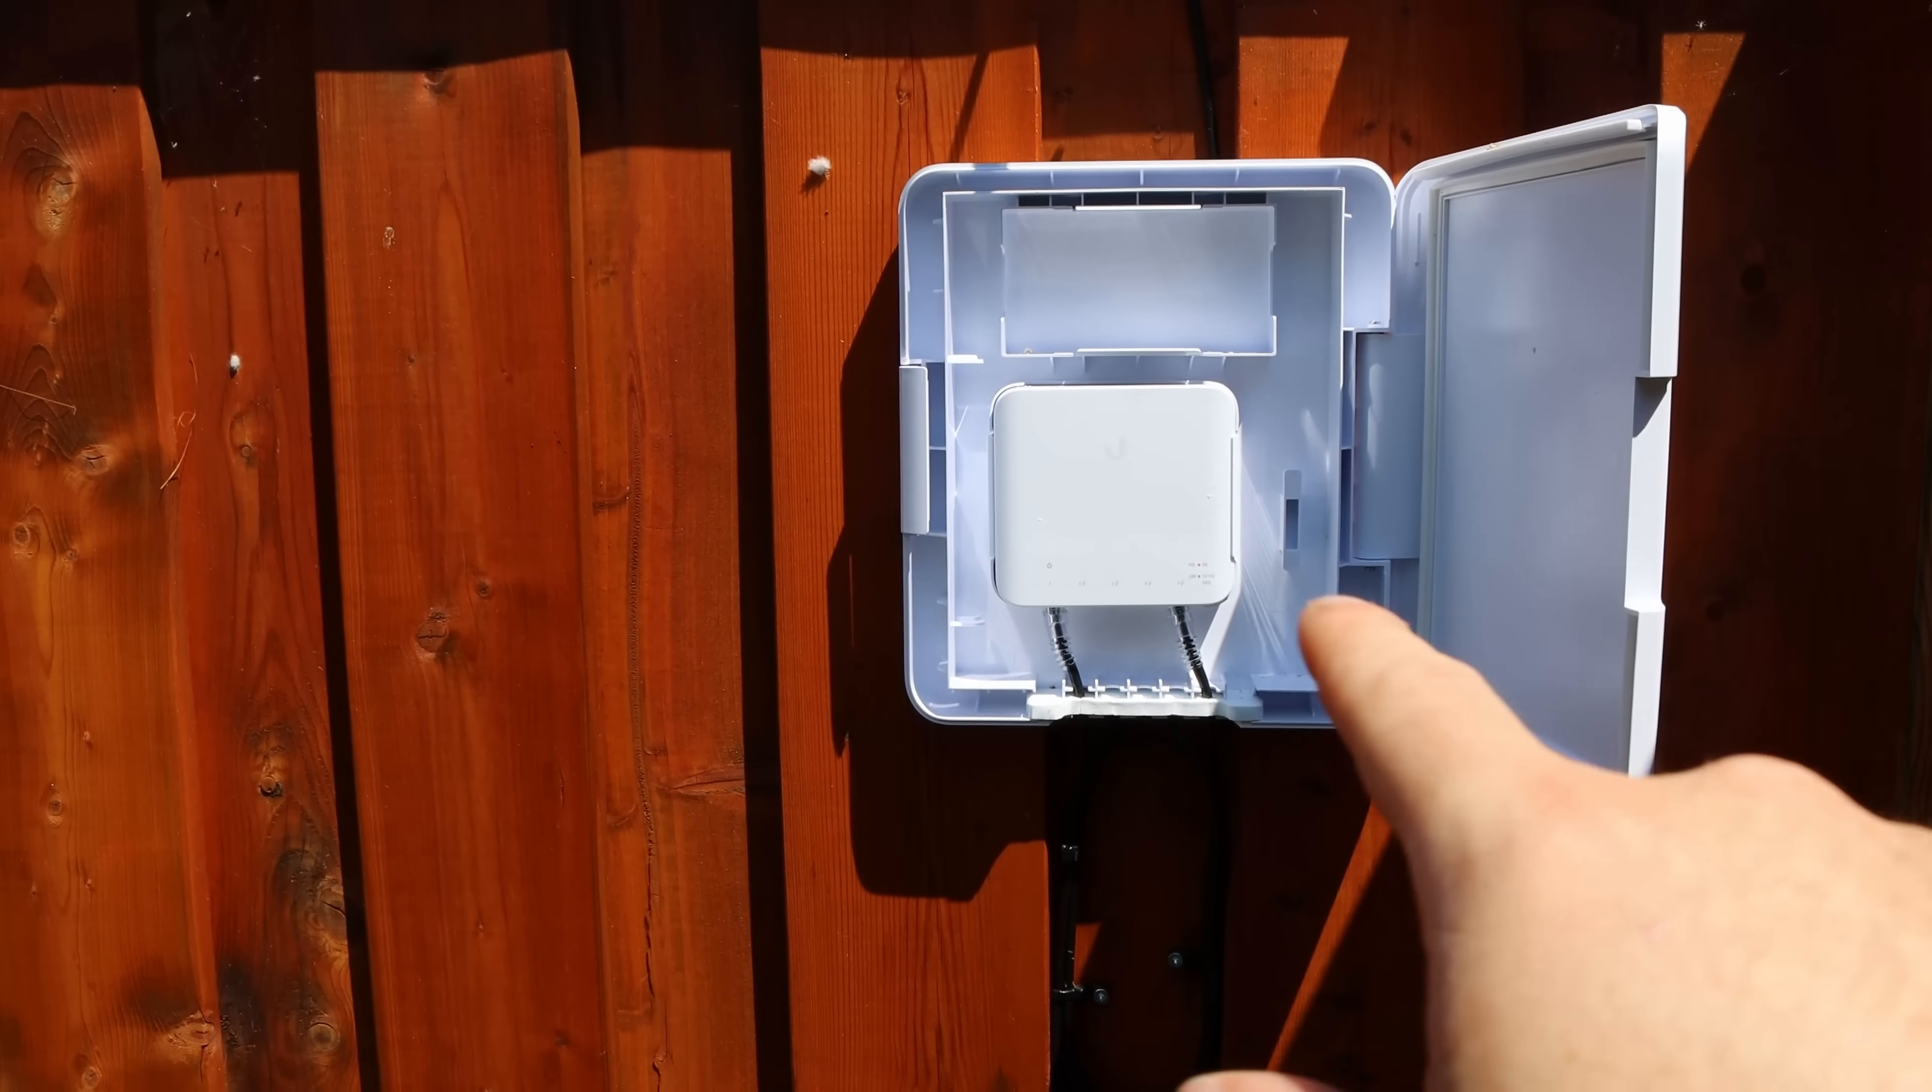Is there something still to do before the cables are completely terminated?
No.